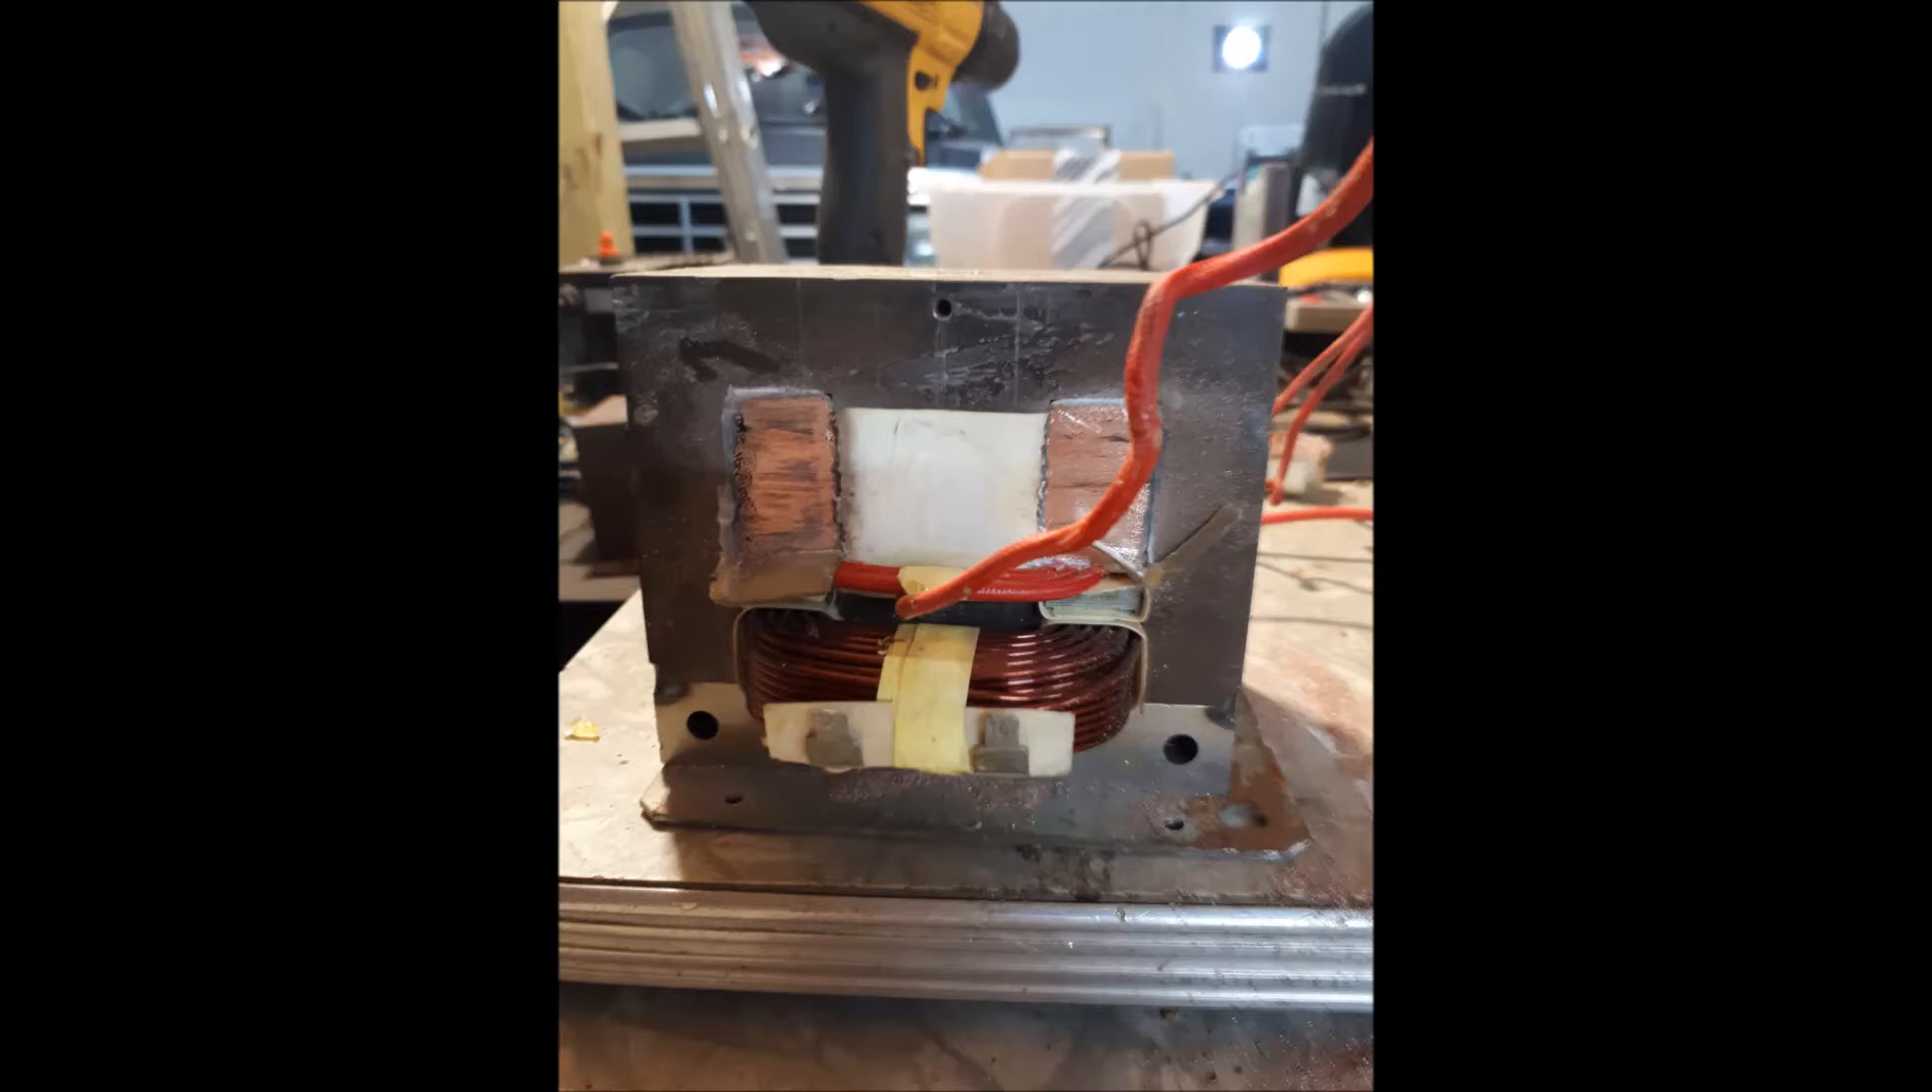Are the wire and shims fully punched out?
No.